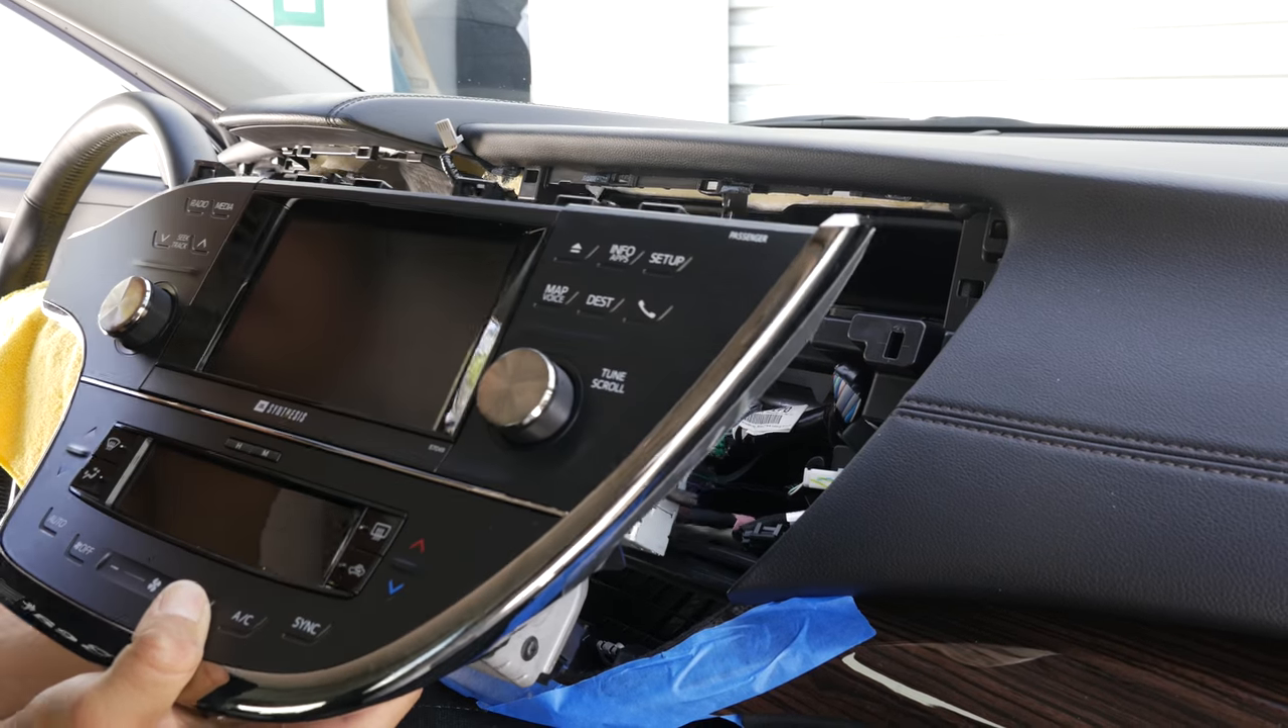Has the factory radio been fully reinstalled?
No.